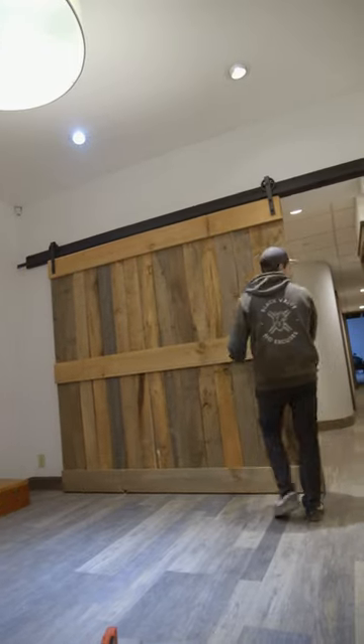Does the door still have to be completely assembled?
No.